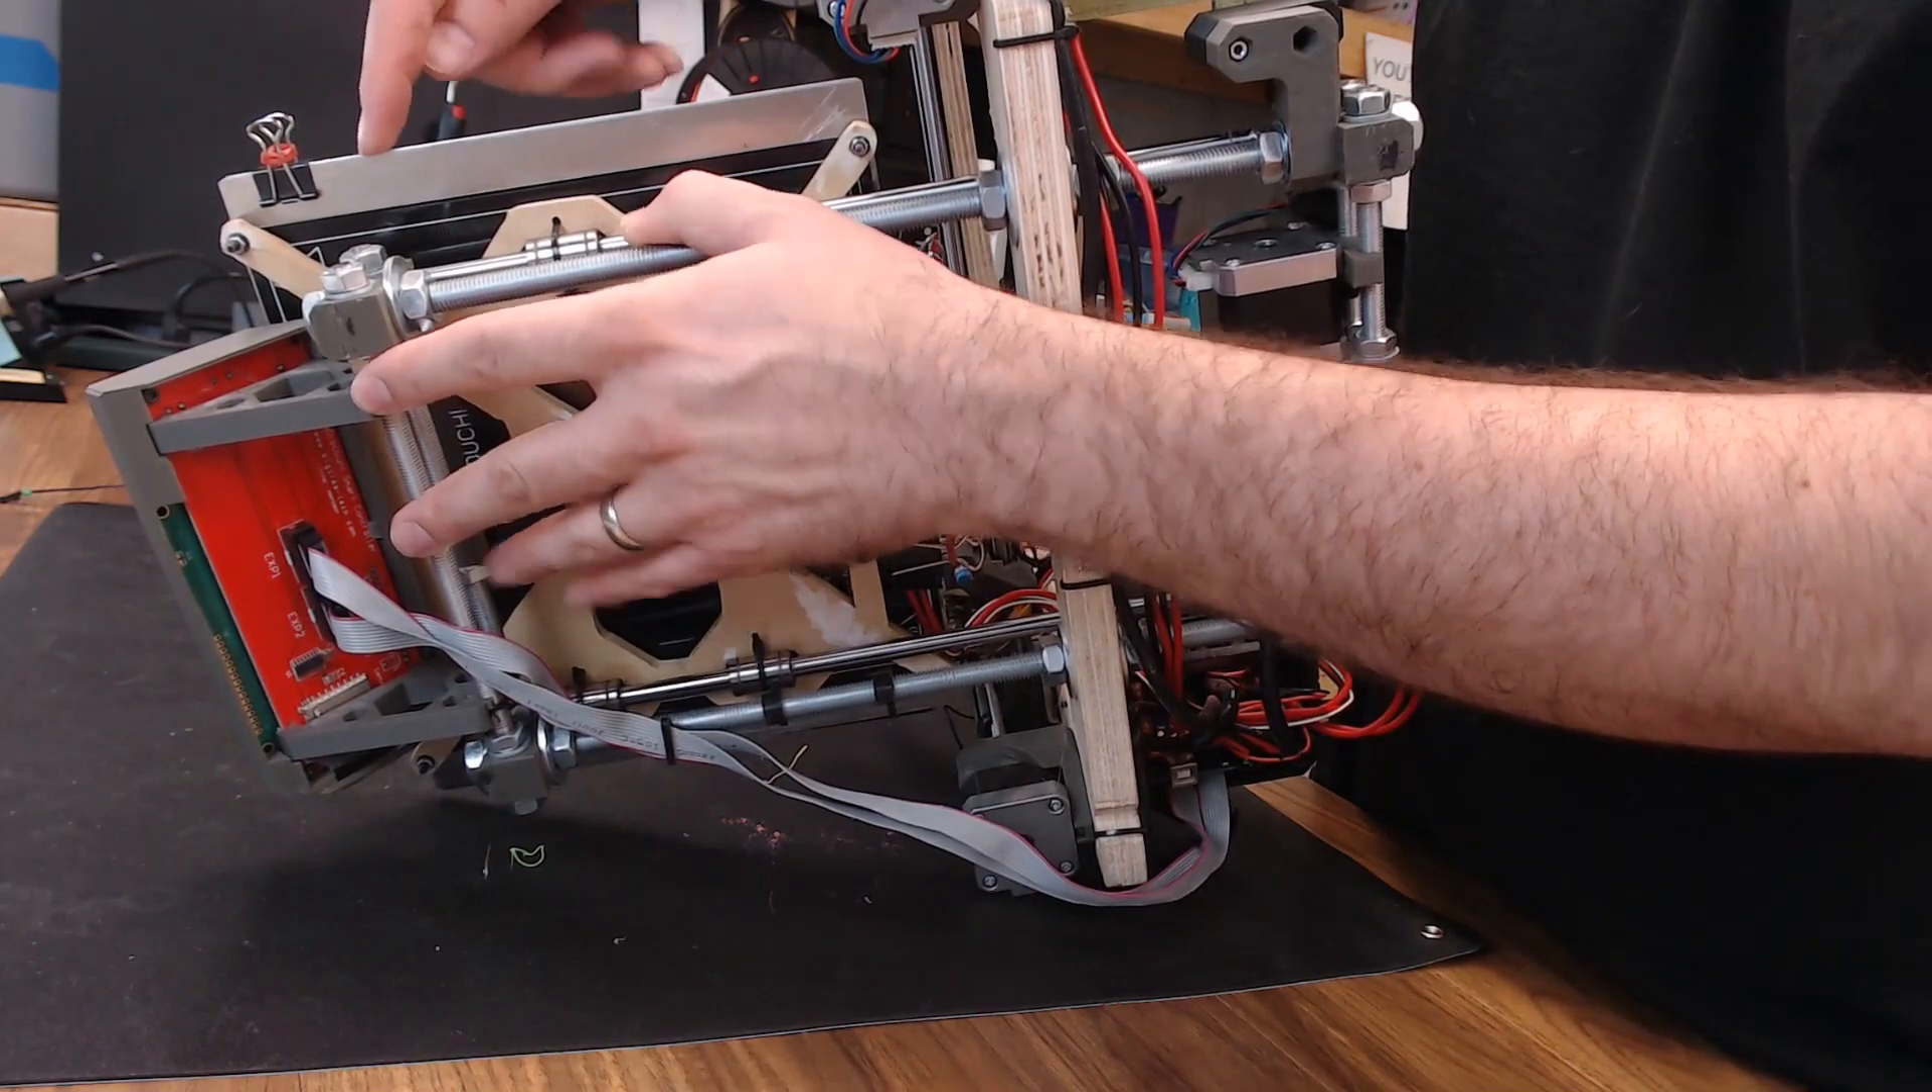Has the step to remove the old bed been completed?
No.